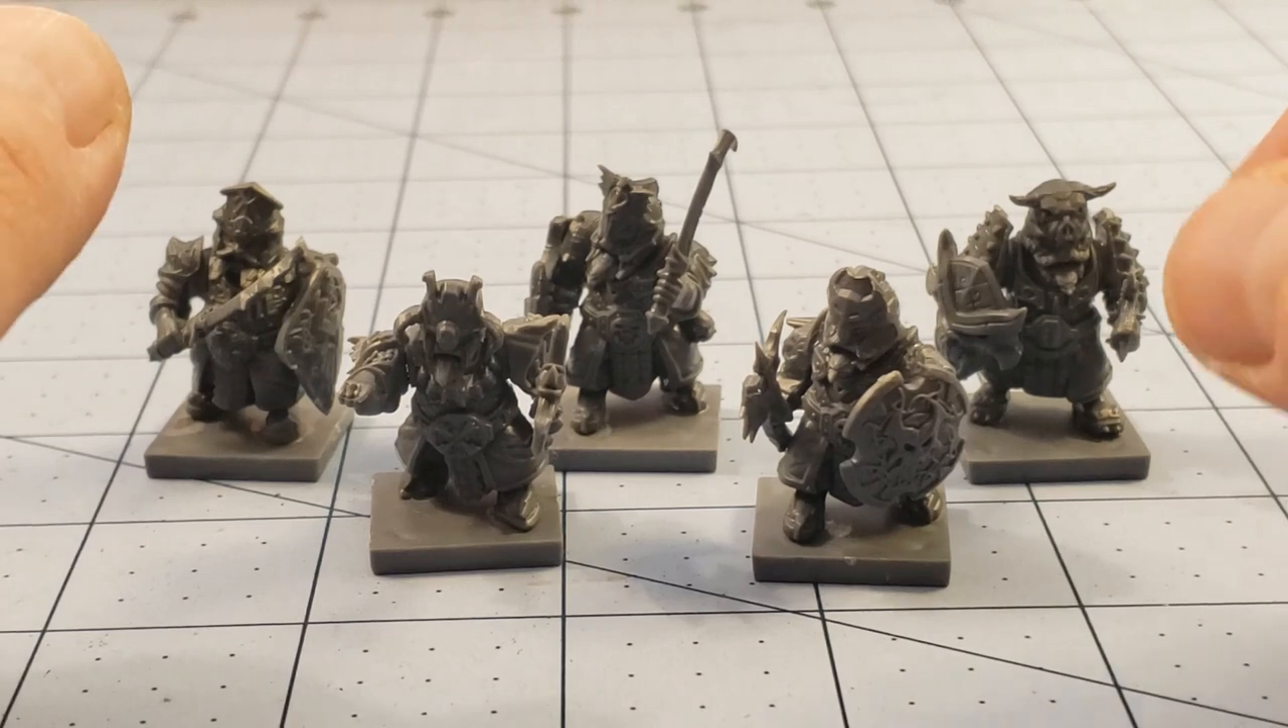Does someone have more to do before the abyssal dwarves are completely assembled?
No.